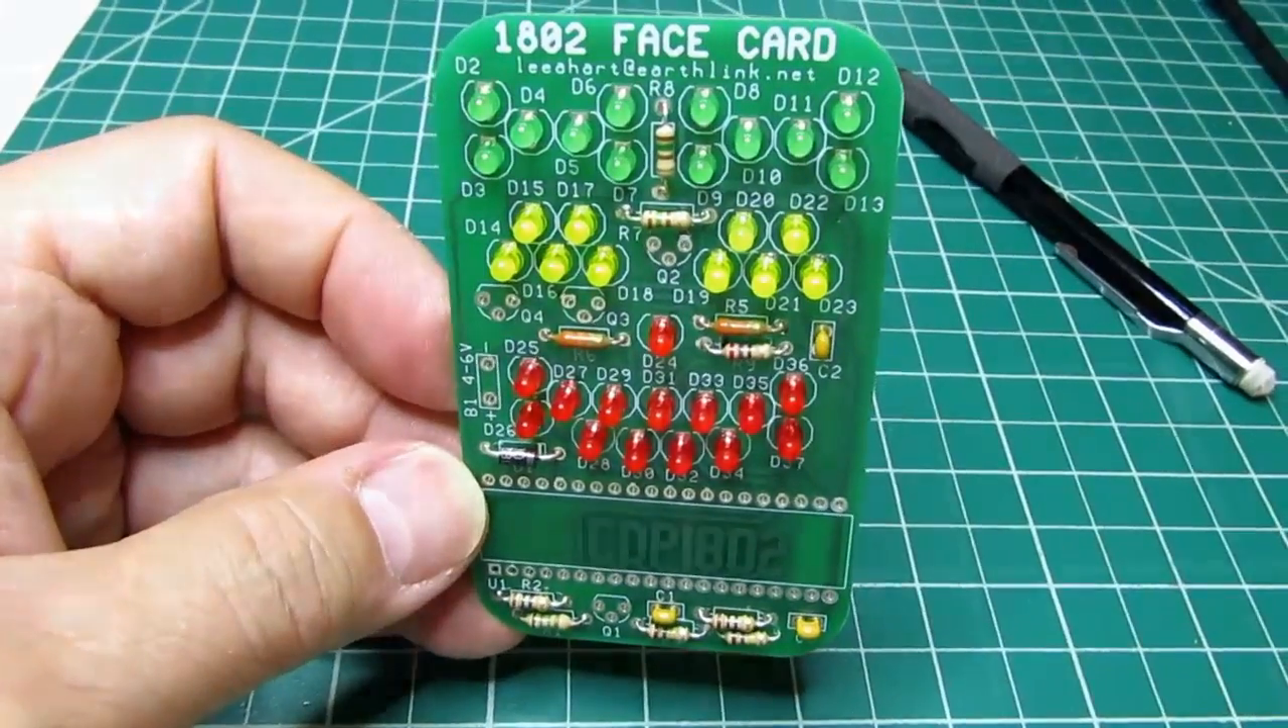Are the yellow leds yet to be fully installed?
No.